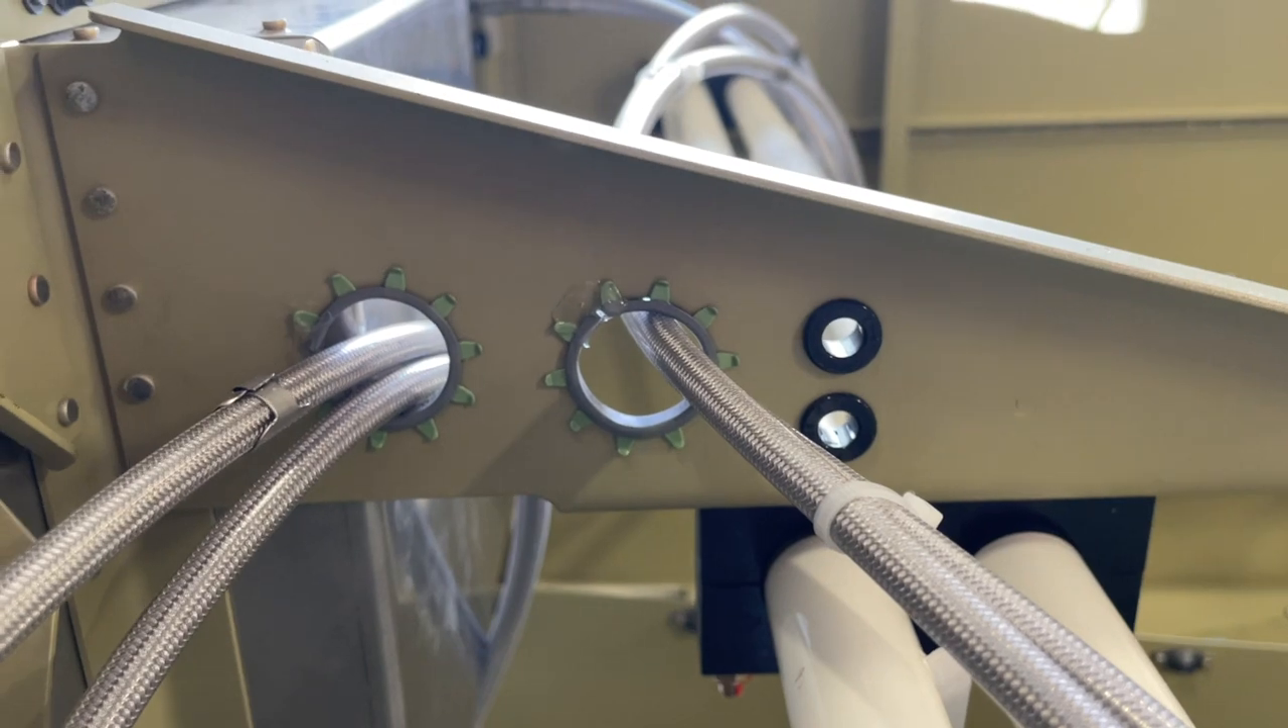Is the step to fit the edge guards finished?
Yes.